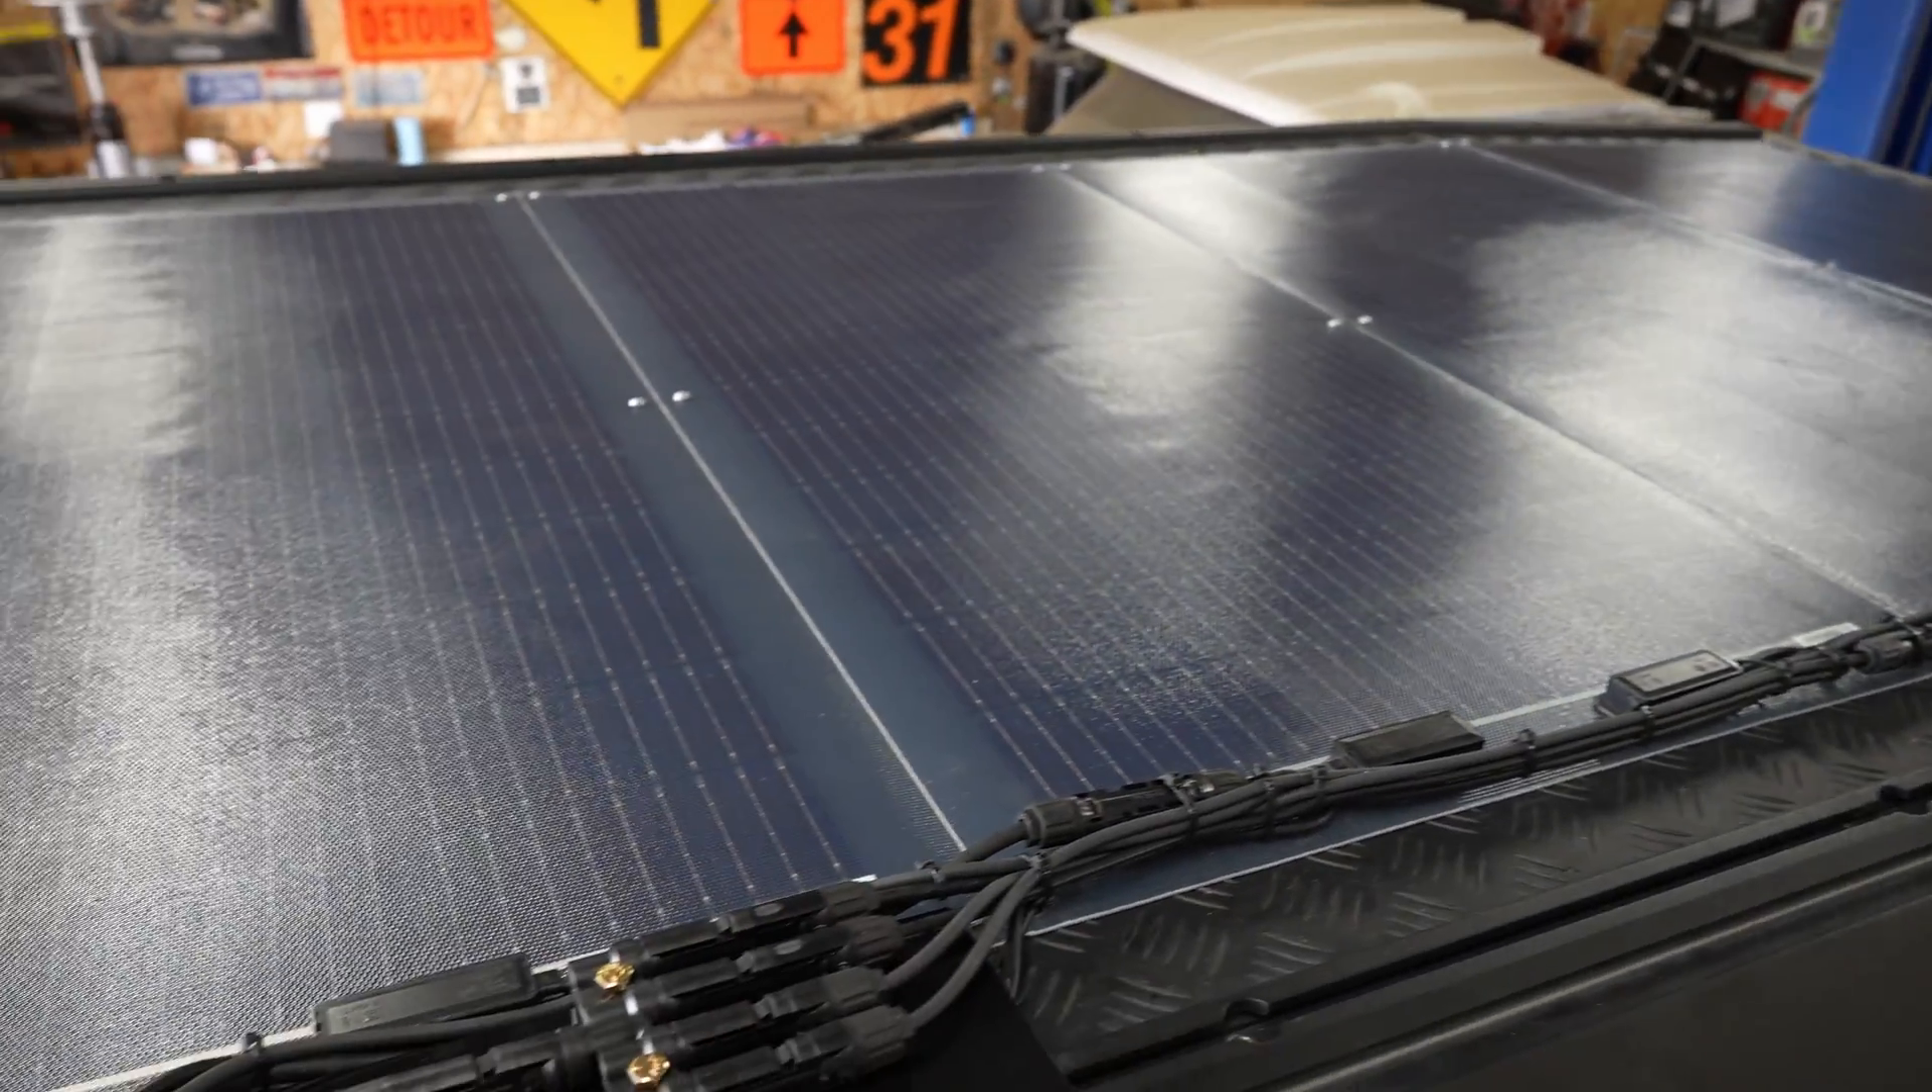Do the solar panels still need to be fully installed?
No.